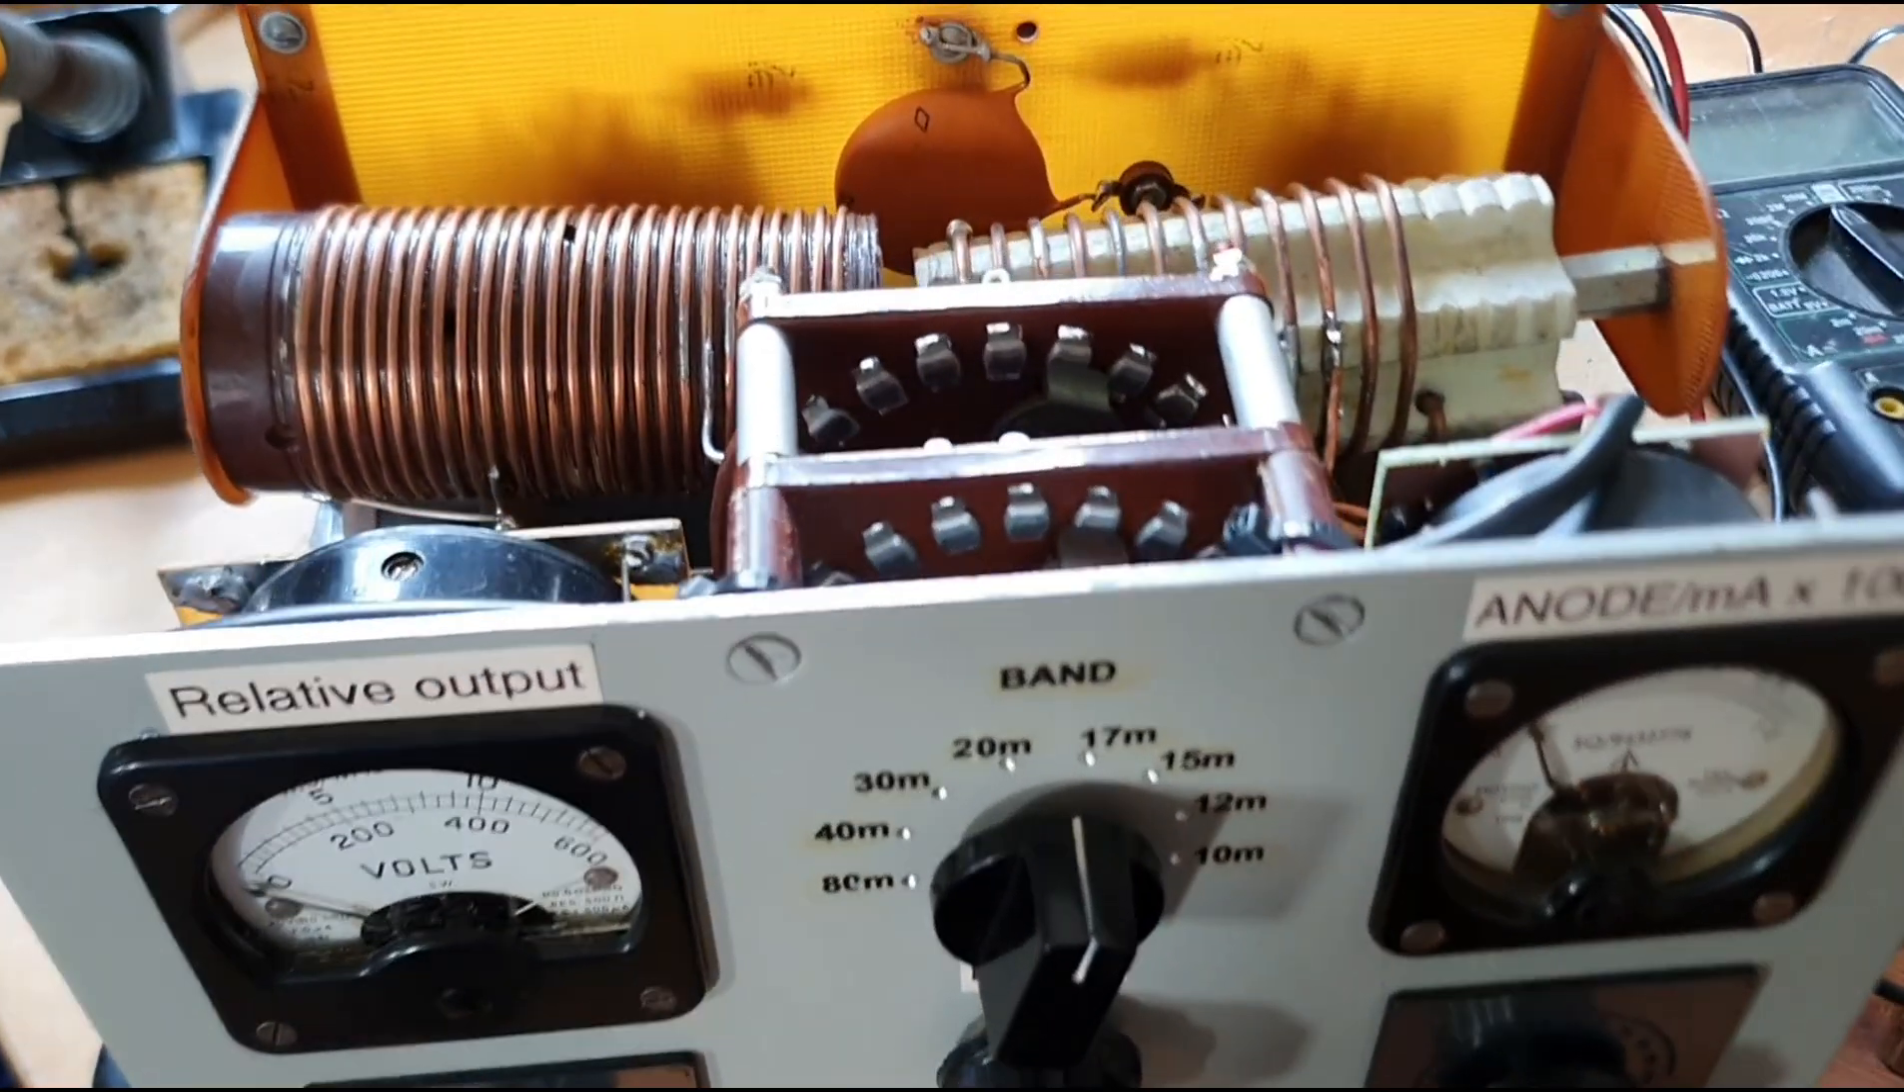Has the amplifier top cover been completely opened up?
Yes.